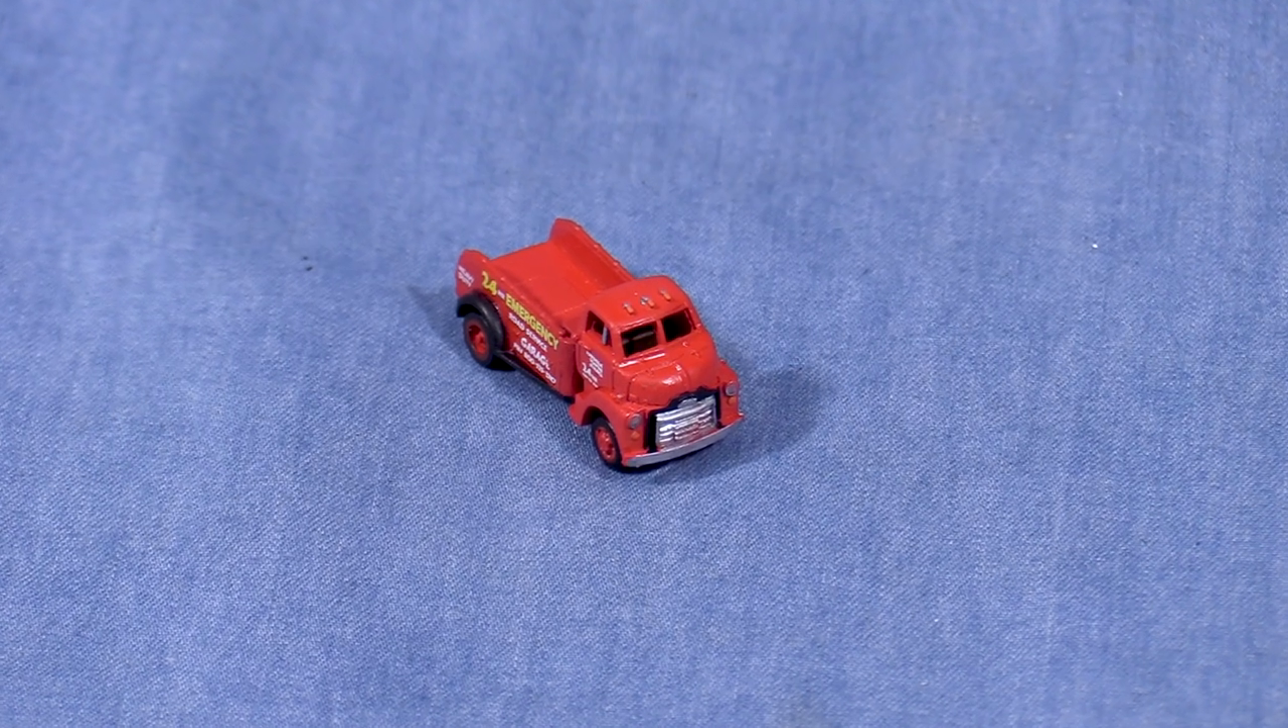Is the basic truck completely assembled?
Yes.